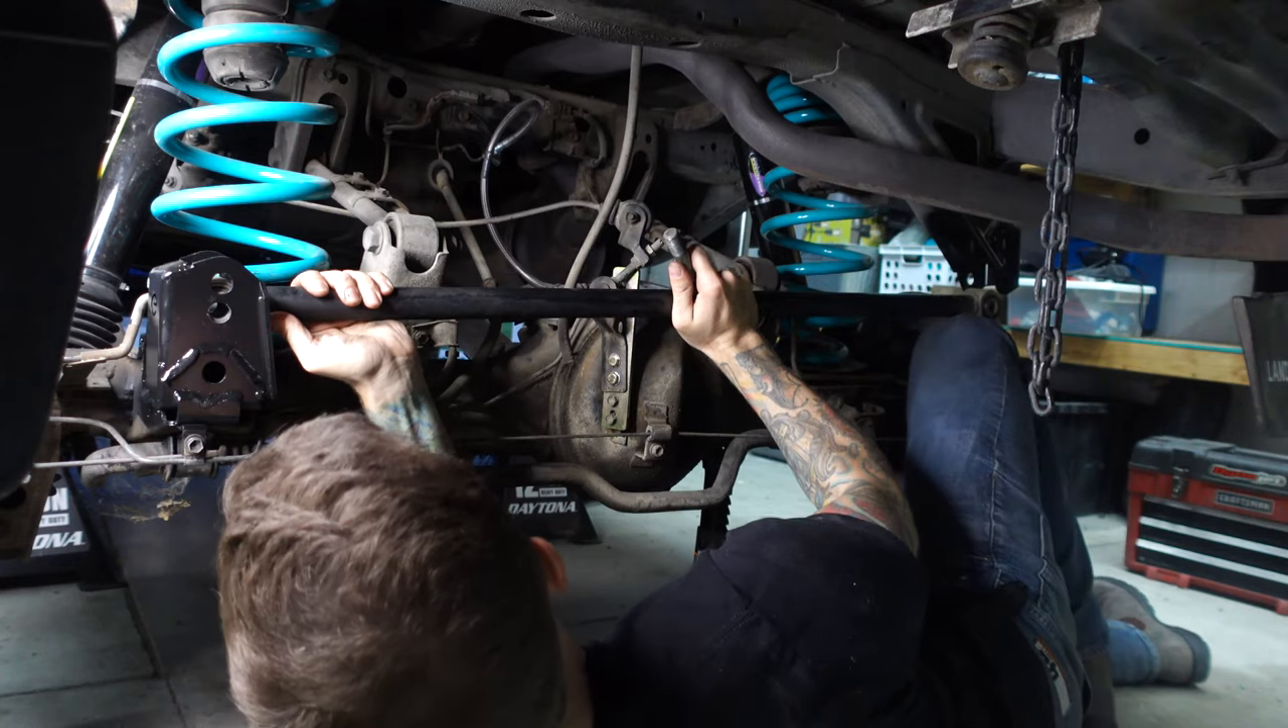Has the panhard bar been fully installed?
No.